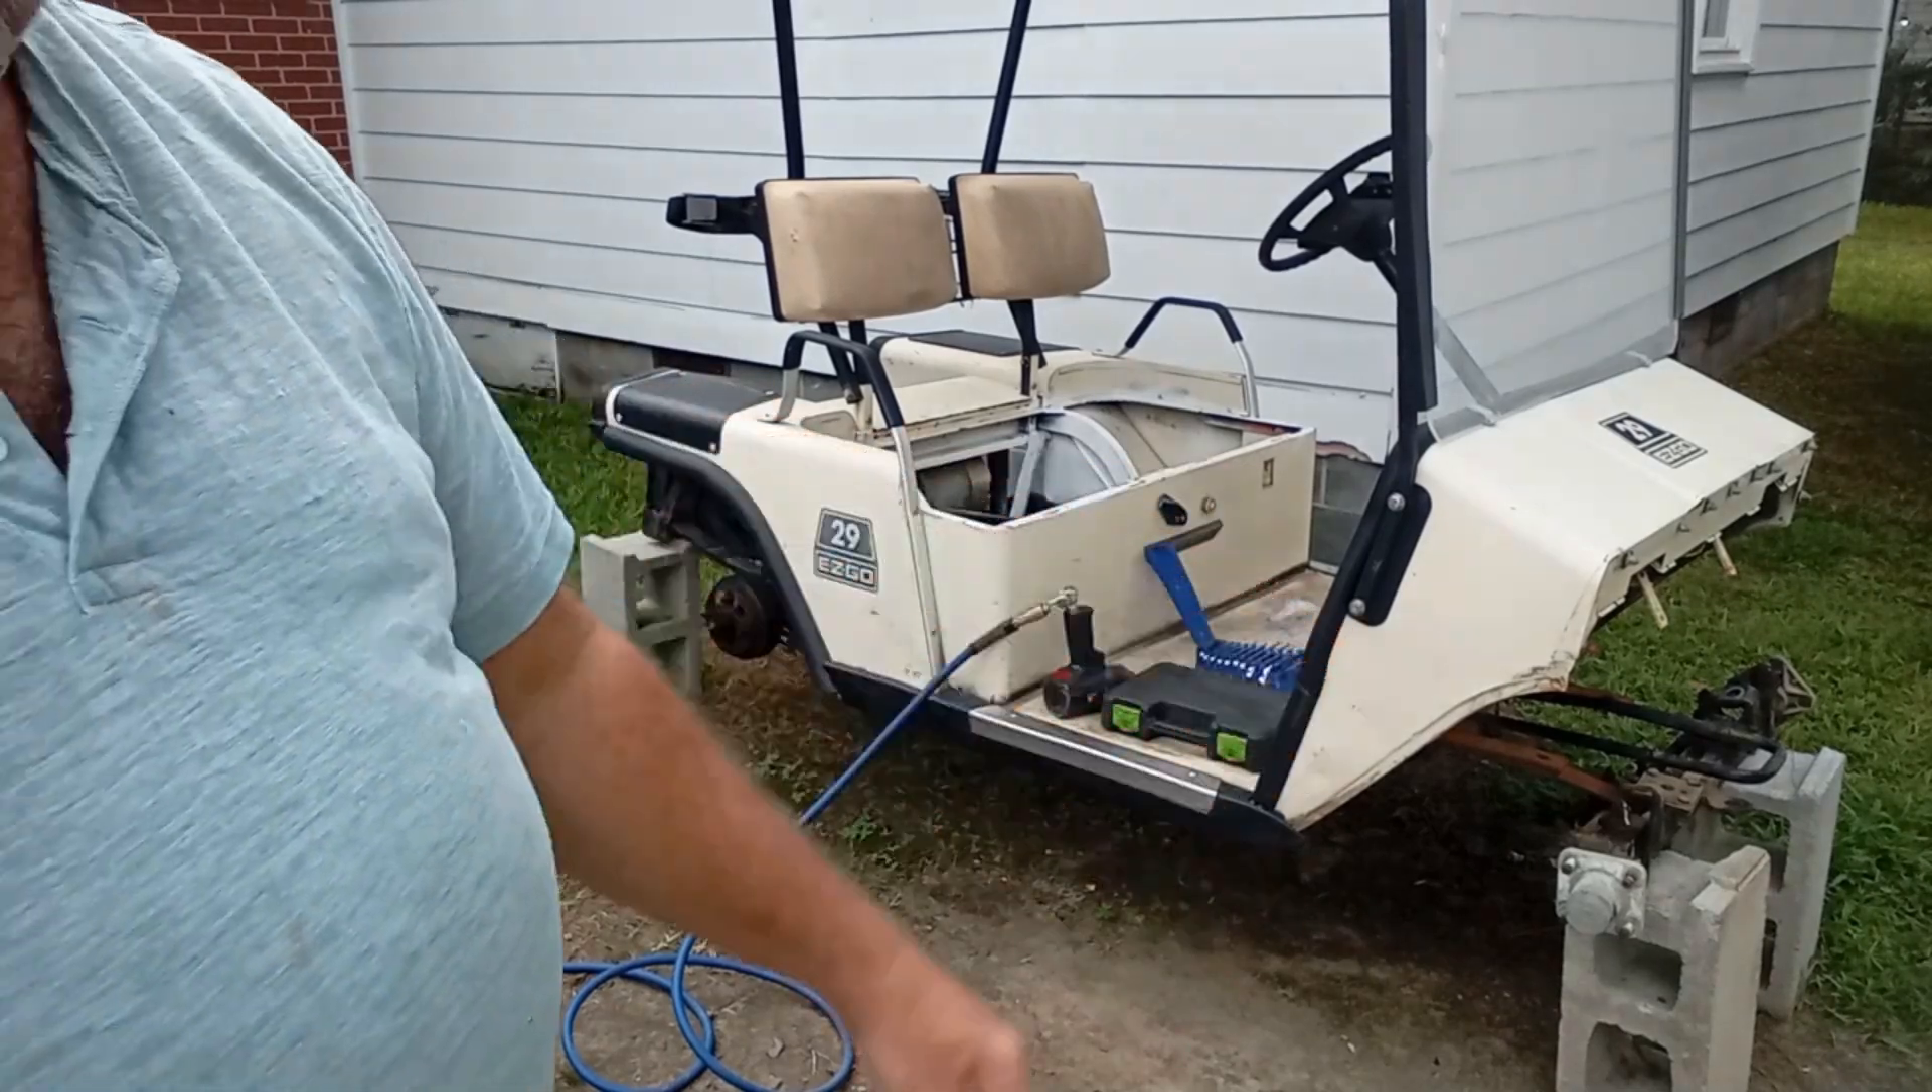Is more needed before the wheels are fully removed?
No.